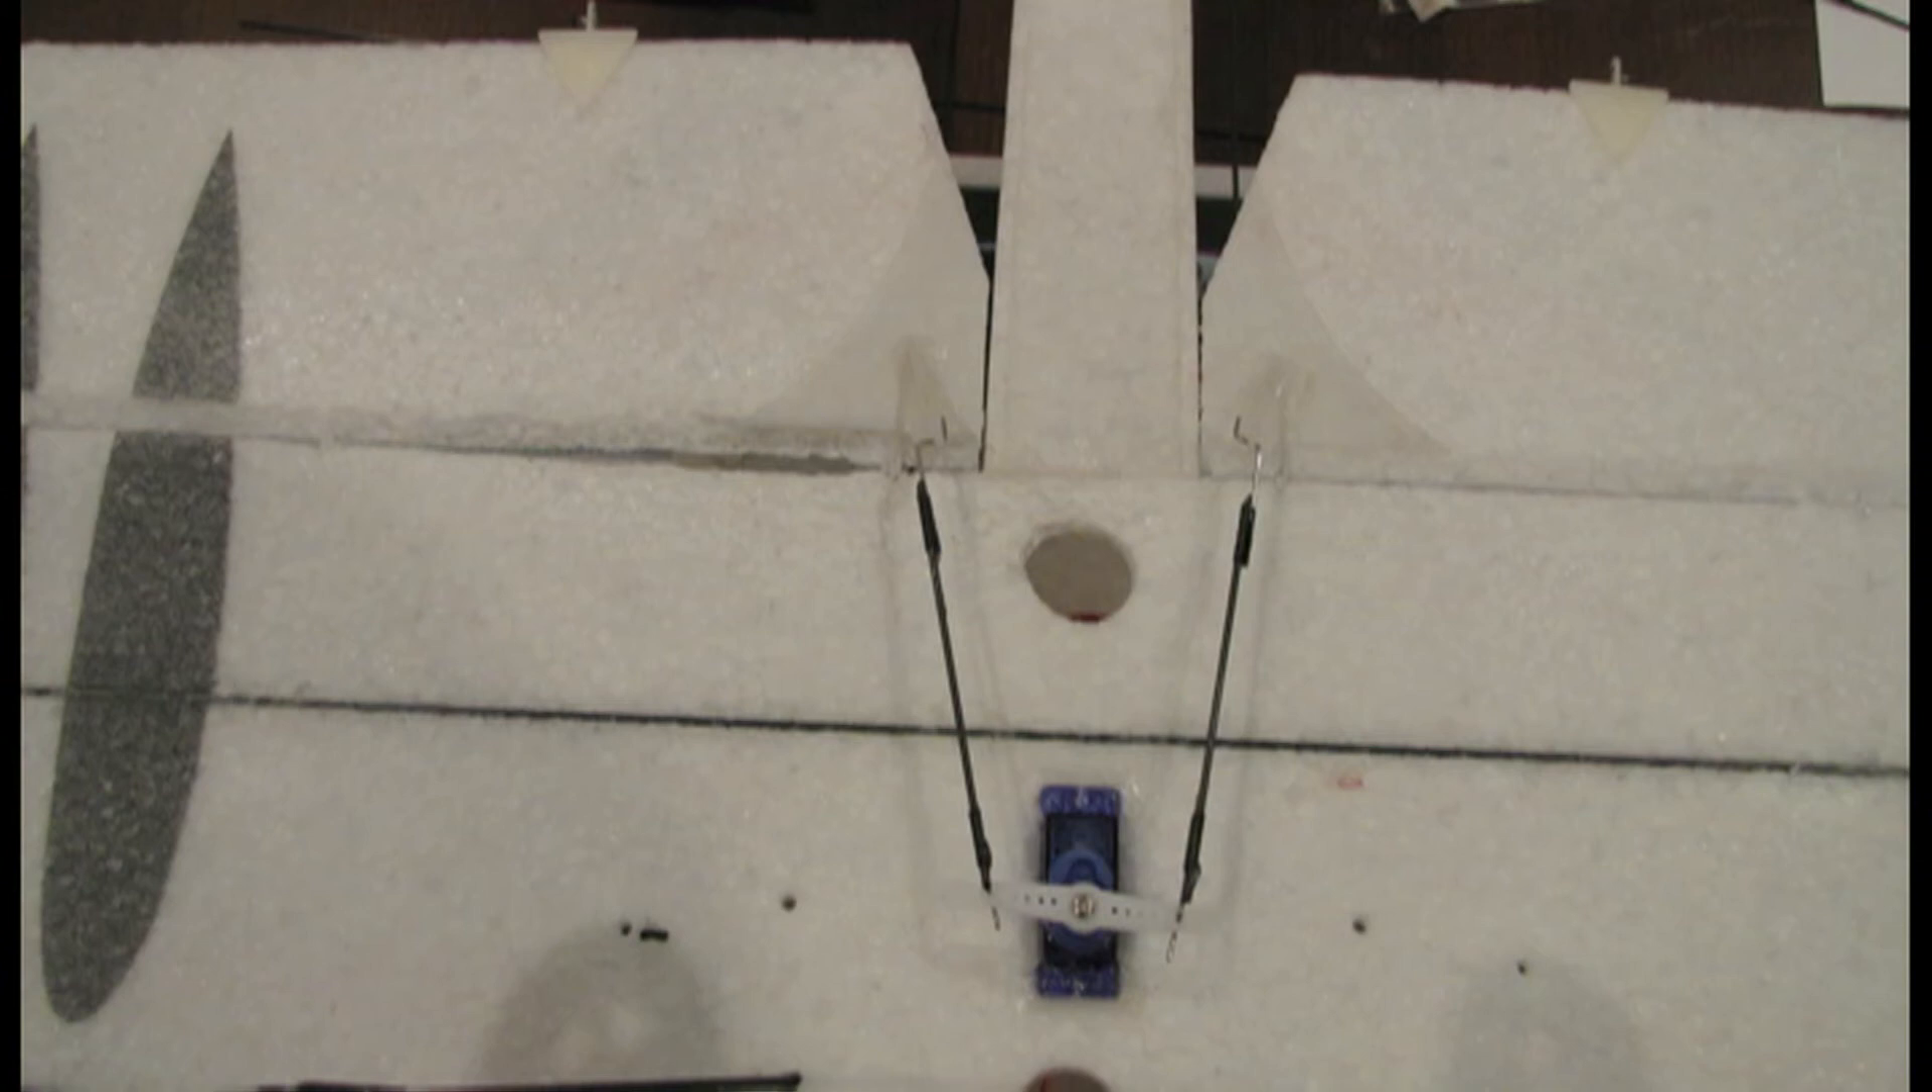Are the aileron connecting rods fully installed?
Yes.